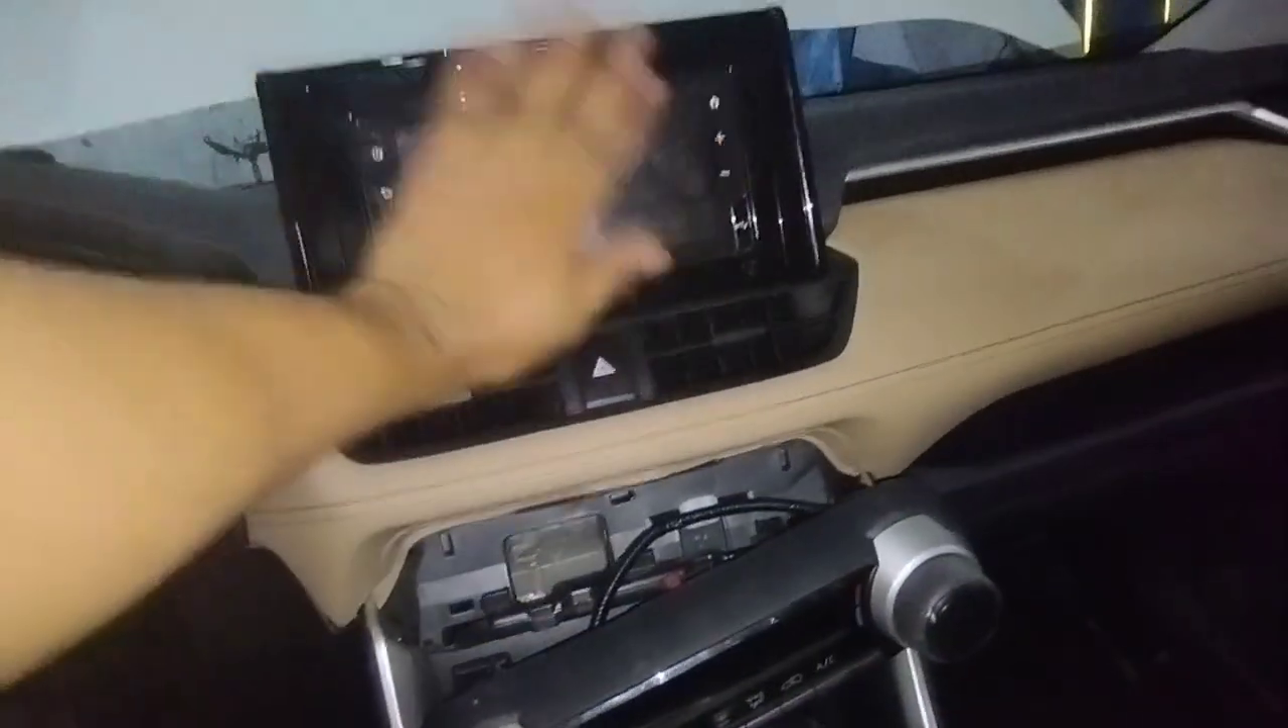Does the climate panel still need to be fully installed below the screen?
Yes.